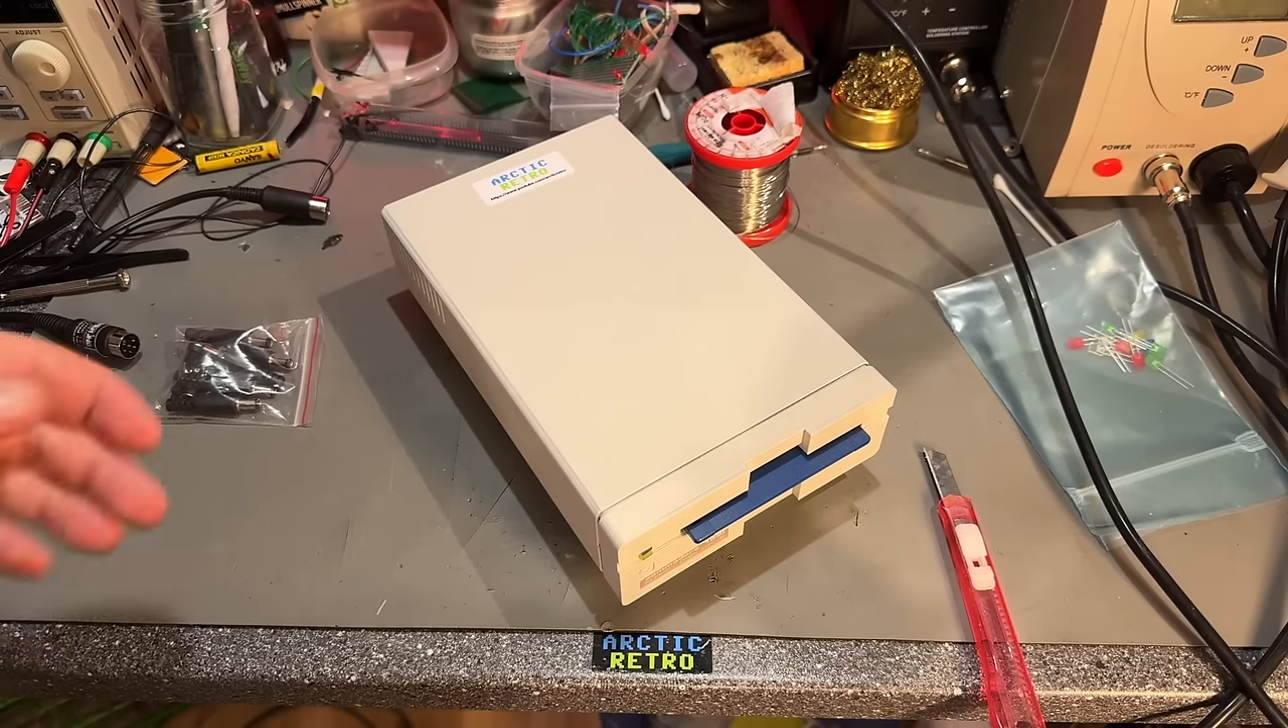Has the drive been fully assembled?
Yes.